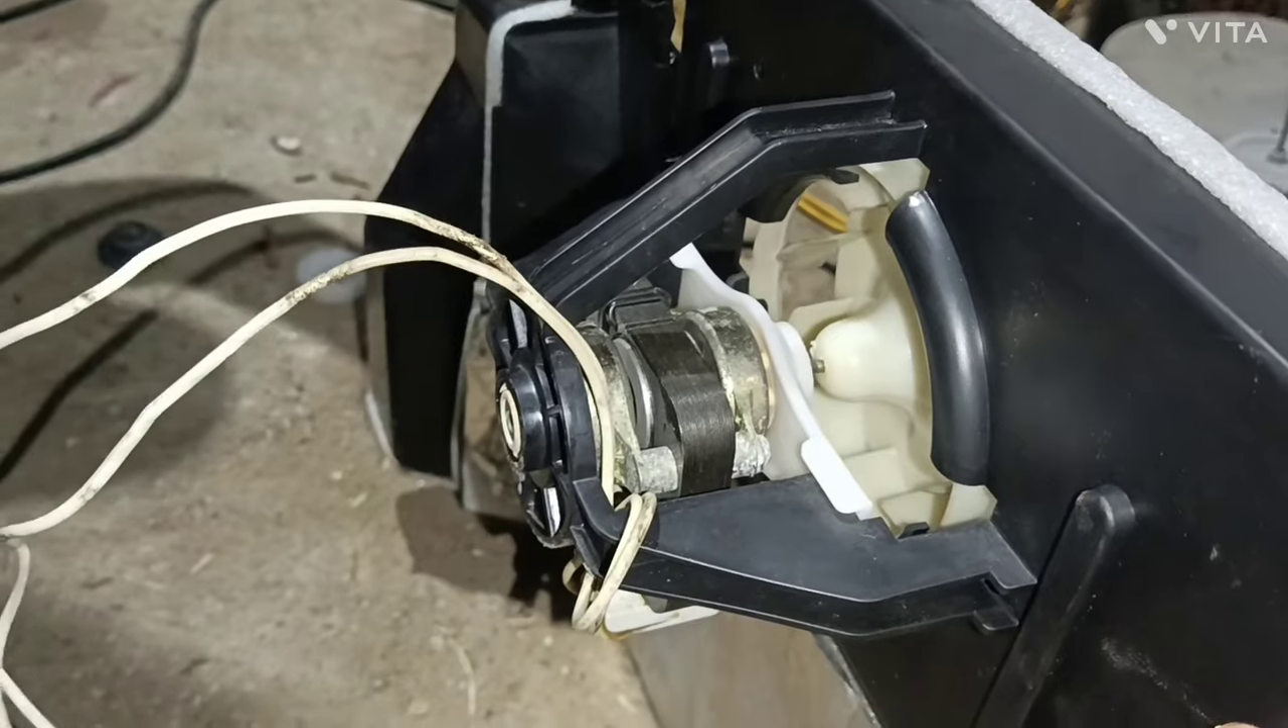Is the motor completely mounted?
Yes.